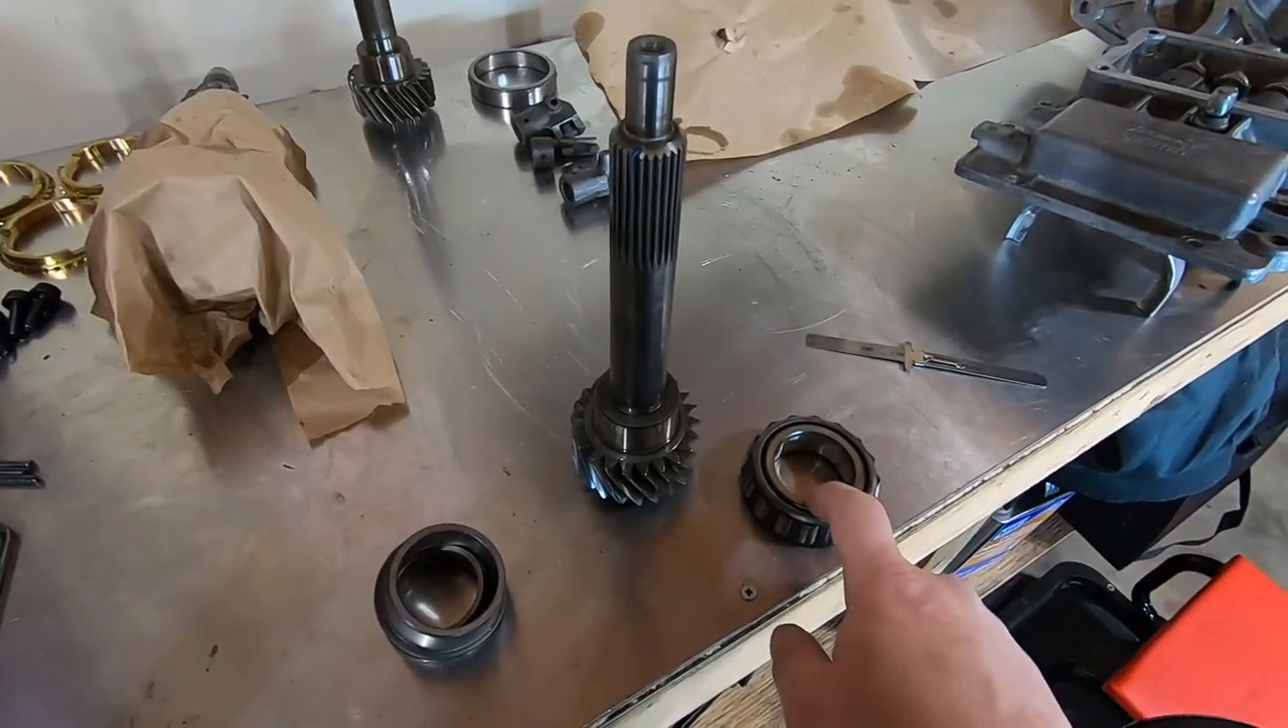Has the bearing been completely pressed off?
Yes.